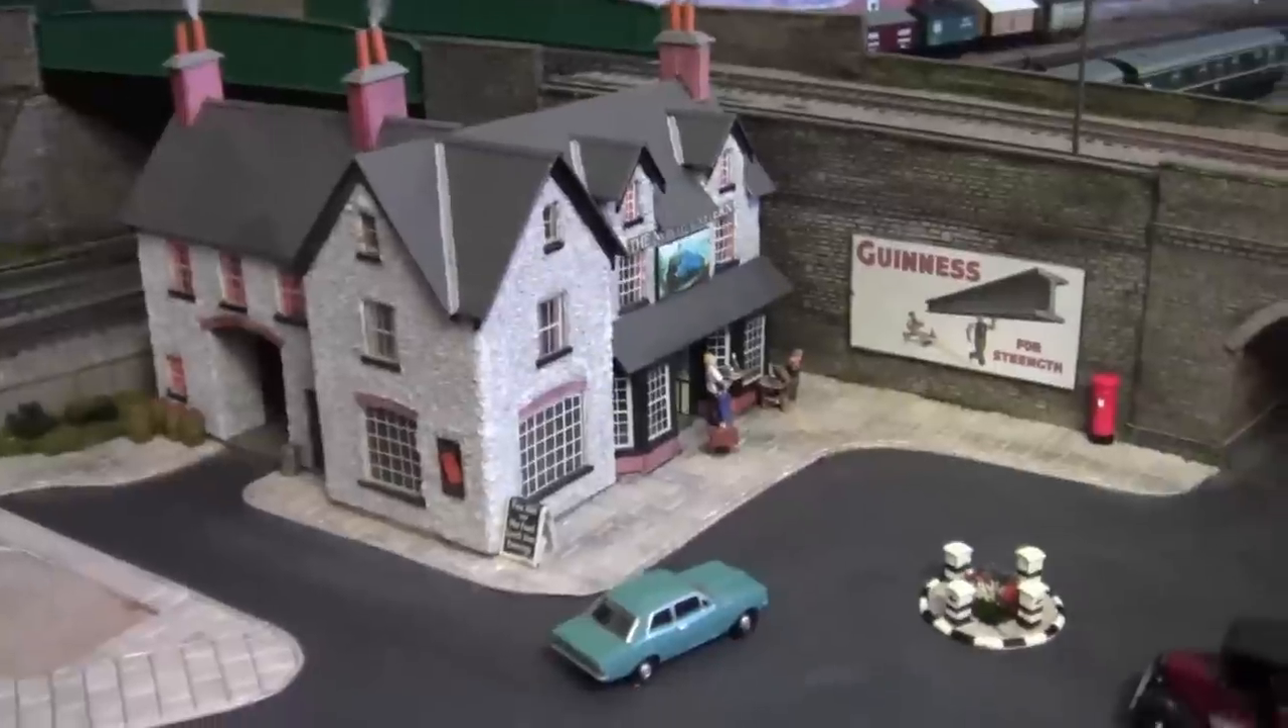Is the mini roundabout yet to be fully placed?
No.